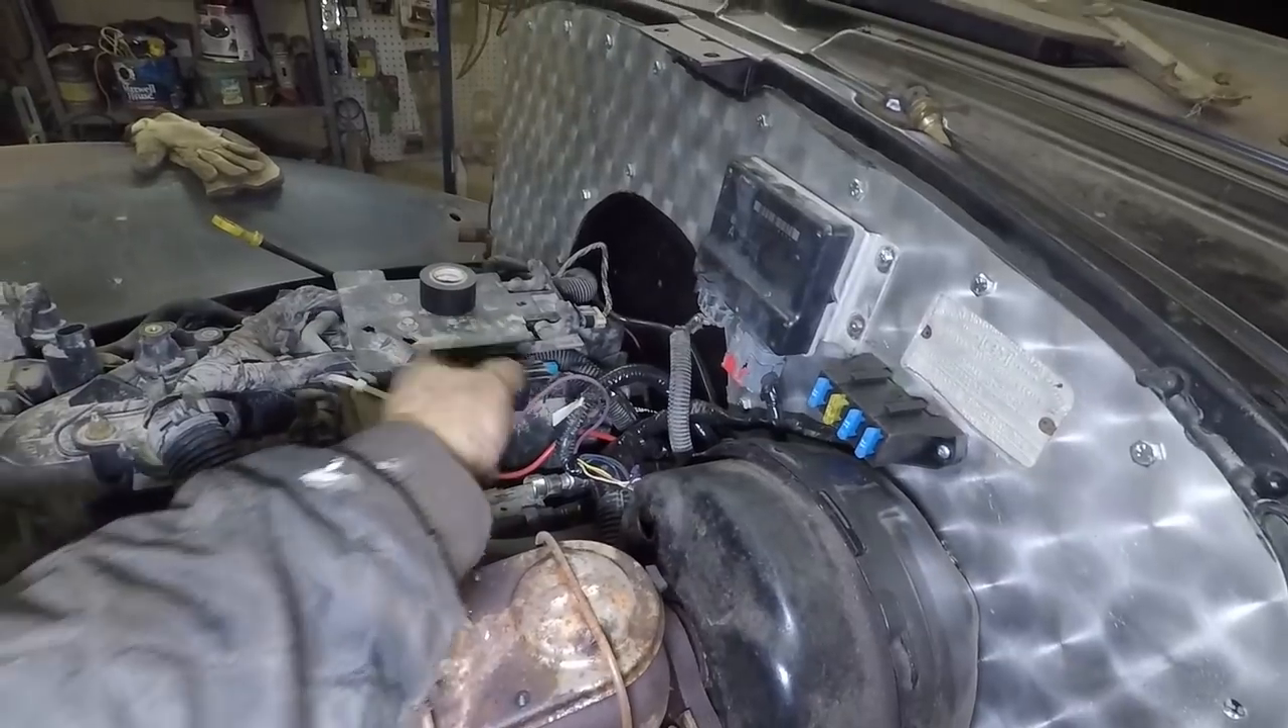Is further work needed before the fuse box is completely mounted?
No.